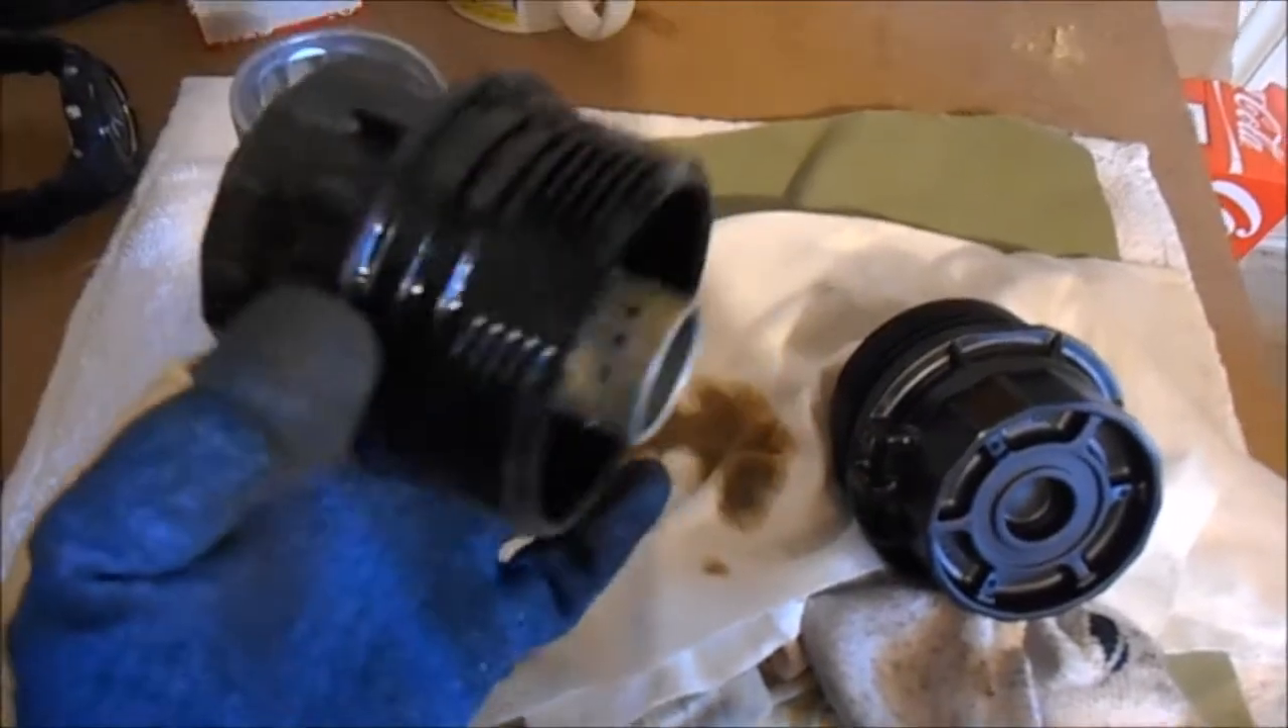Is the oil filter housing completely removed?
Yes.